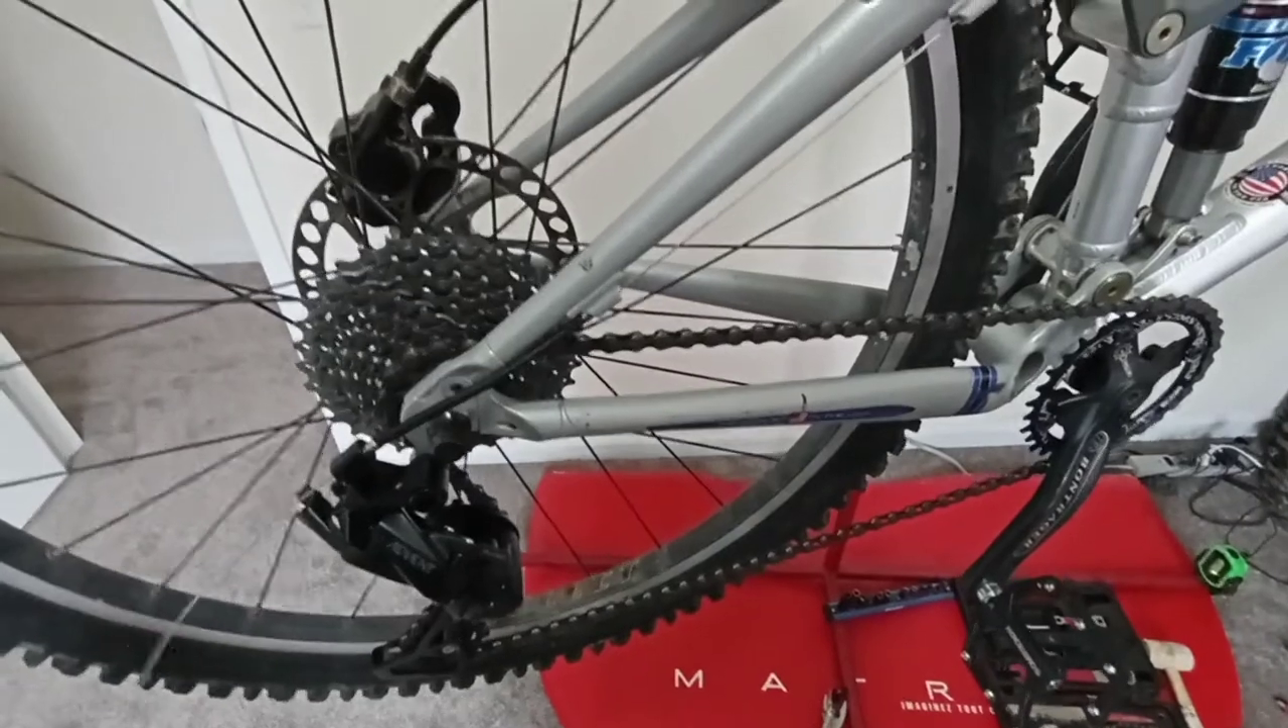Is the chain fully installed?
Yes.